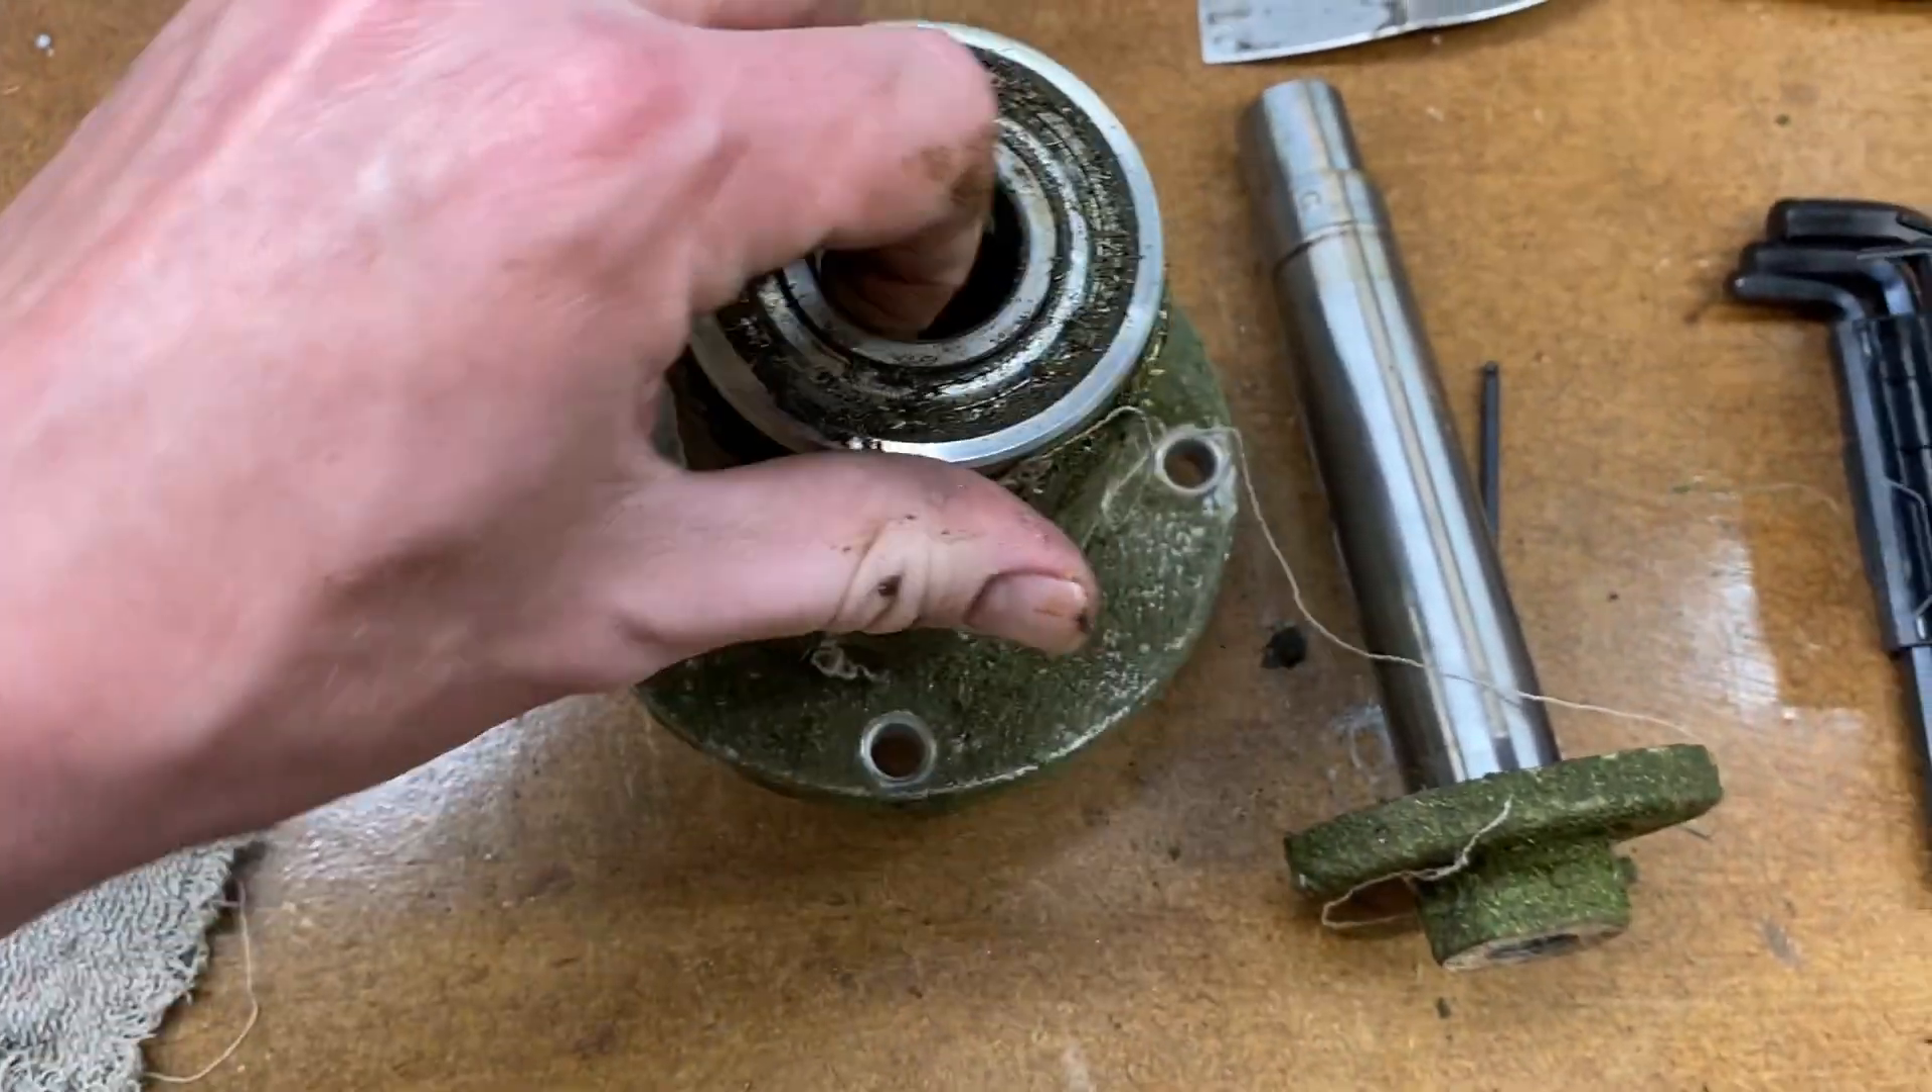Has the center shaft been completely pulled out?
Yes.